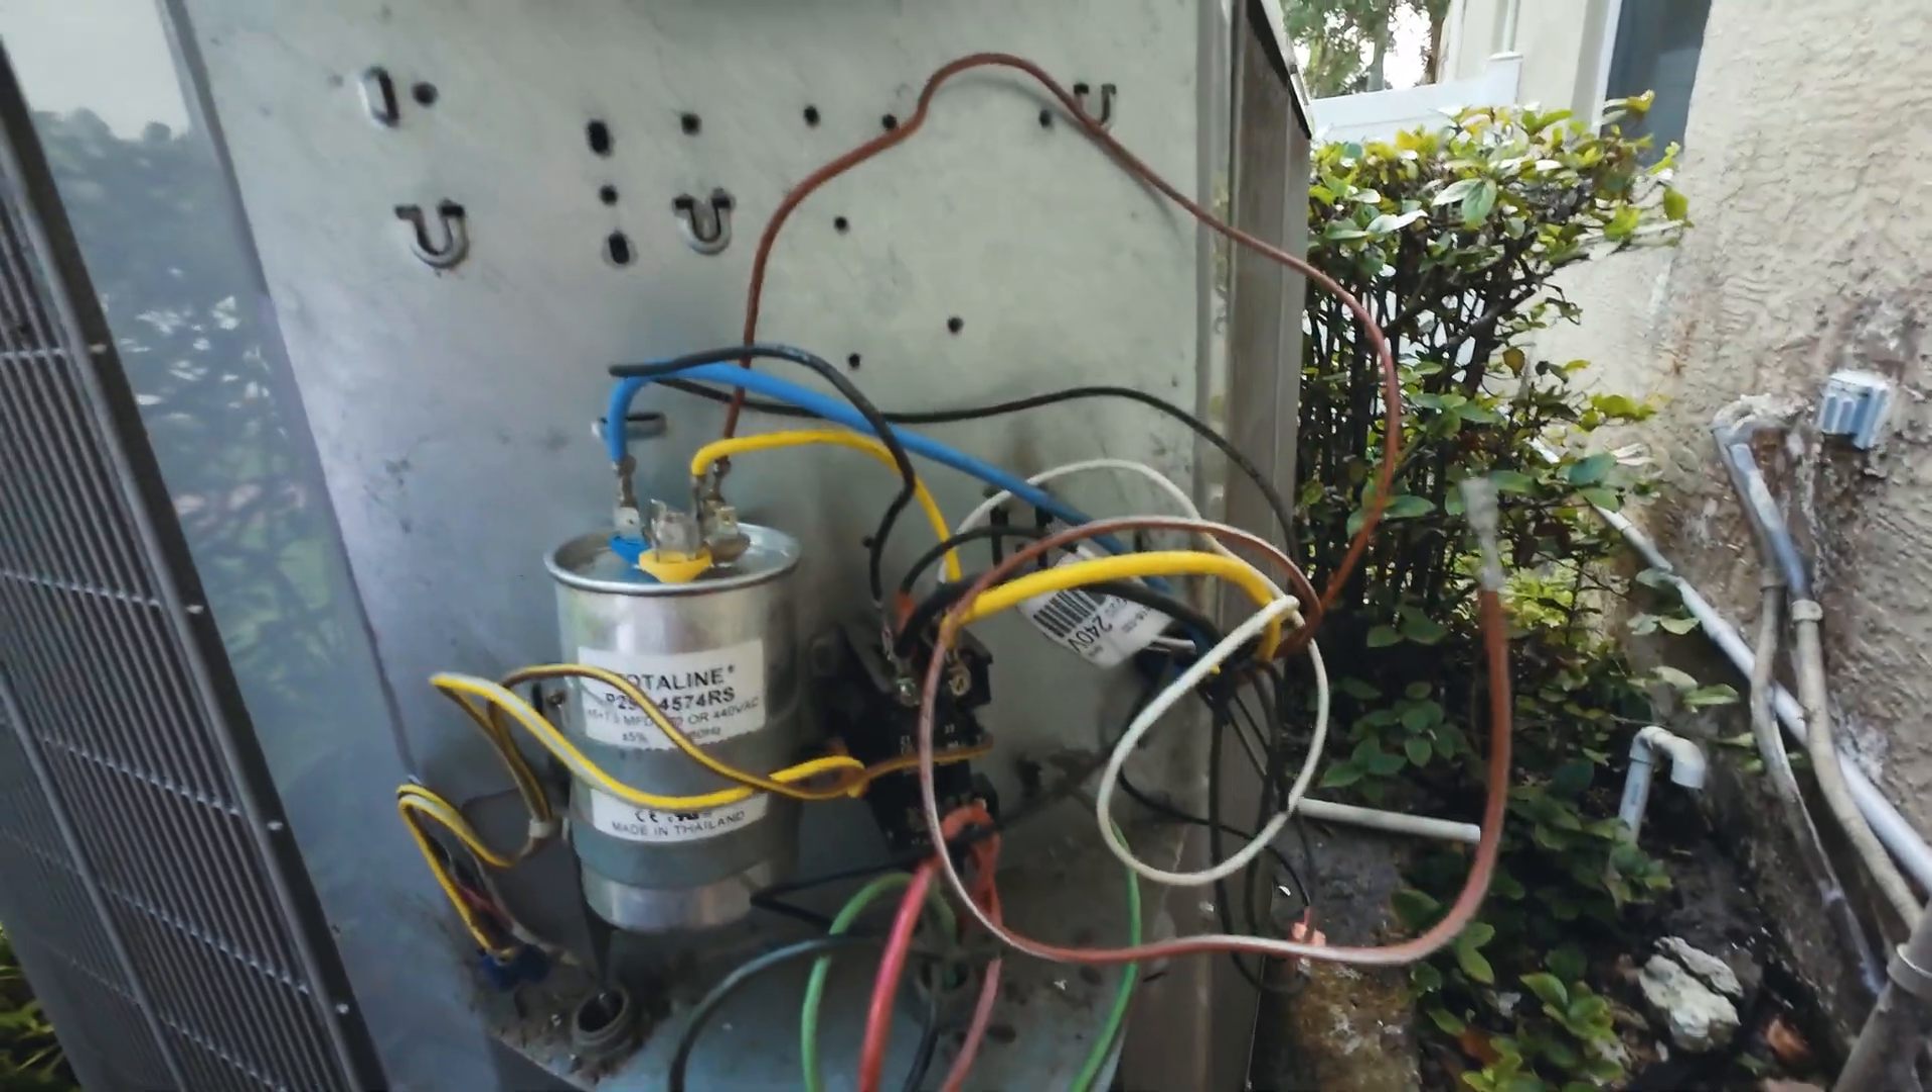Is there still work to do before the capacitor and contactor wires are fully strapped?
Yes.